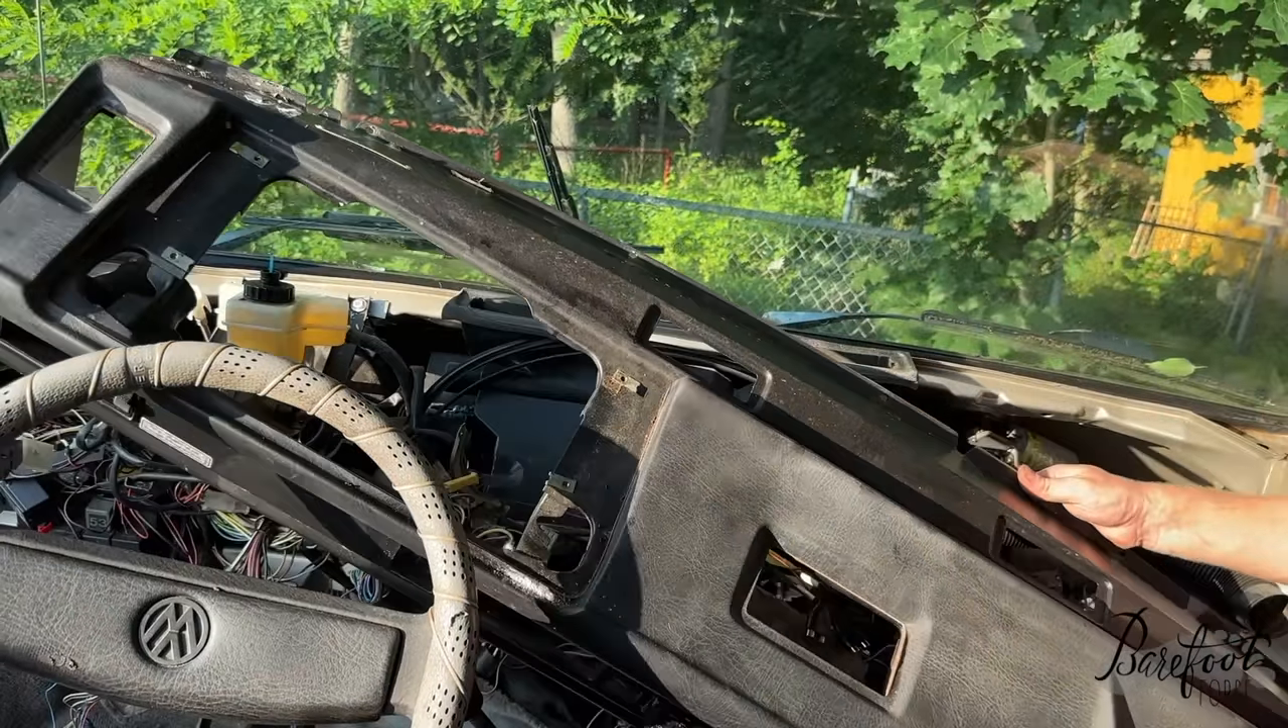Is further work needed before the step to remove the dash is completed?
Yes.